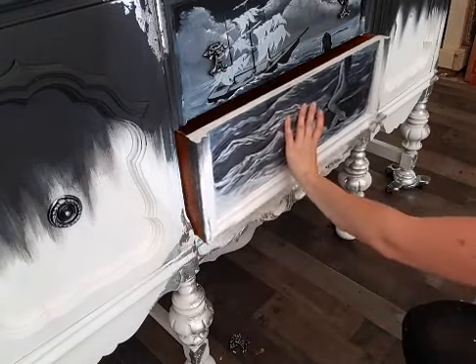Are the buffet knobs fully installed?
No.